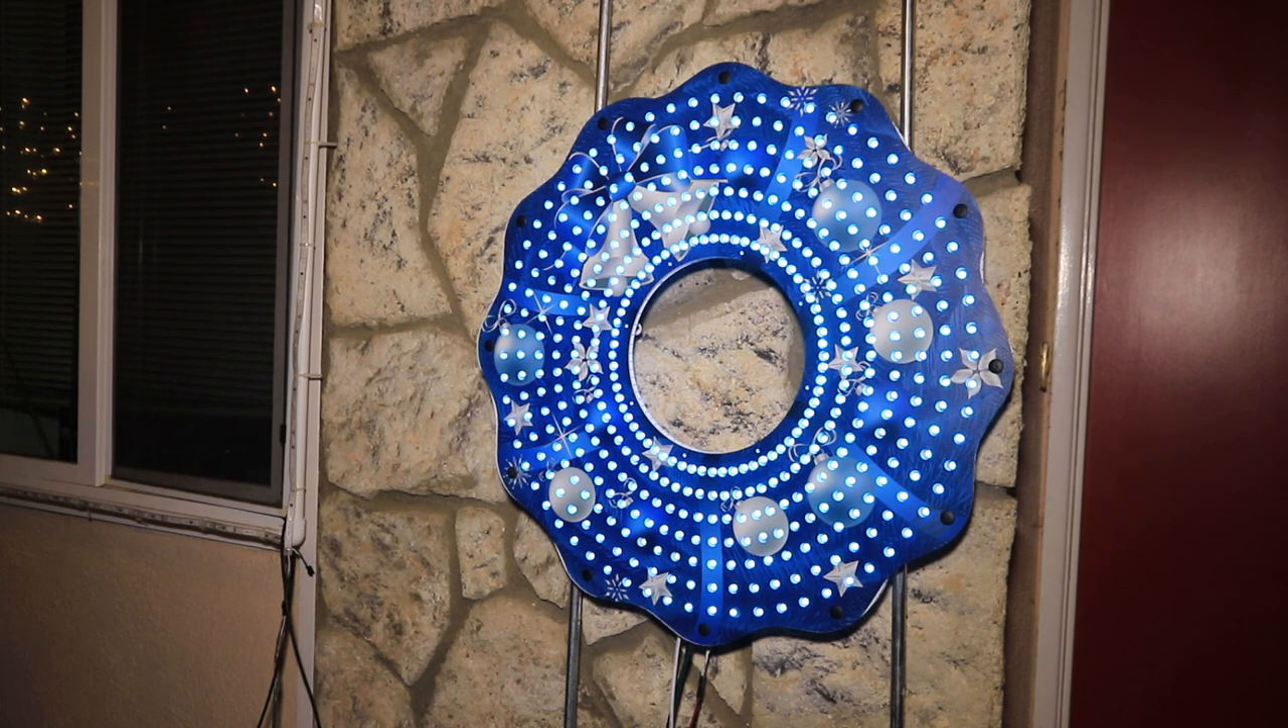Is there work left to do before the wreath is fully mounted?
No.